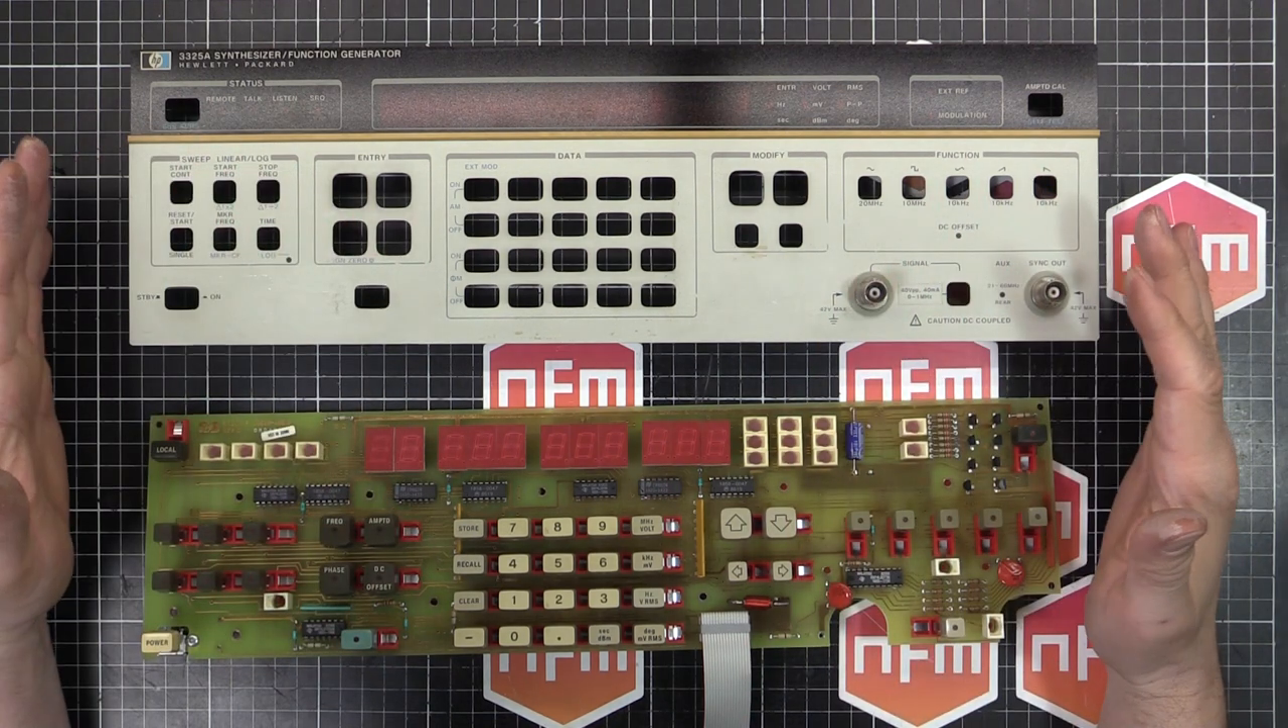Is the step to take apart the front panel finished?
Yes.